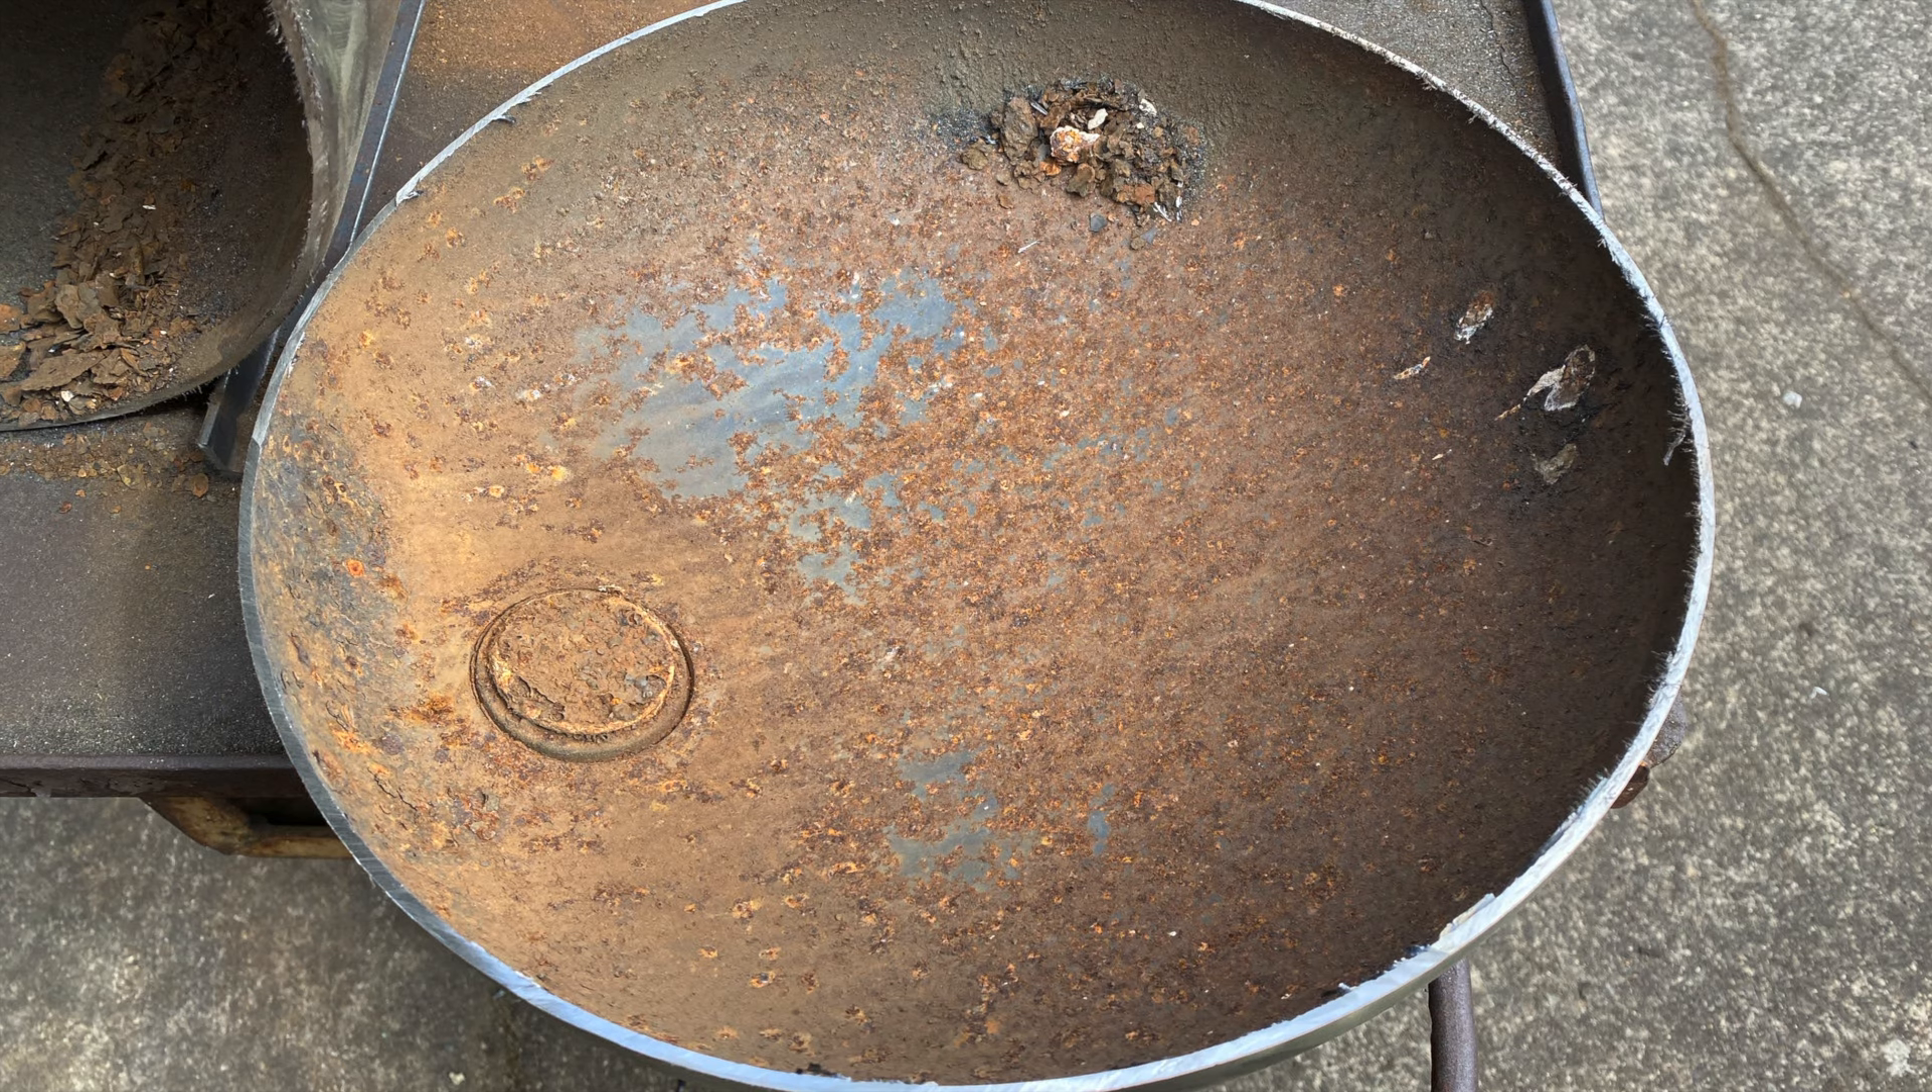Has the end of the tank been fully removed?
Yes.